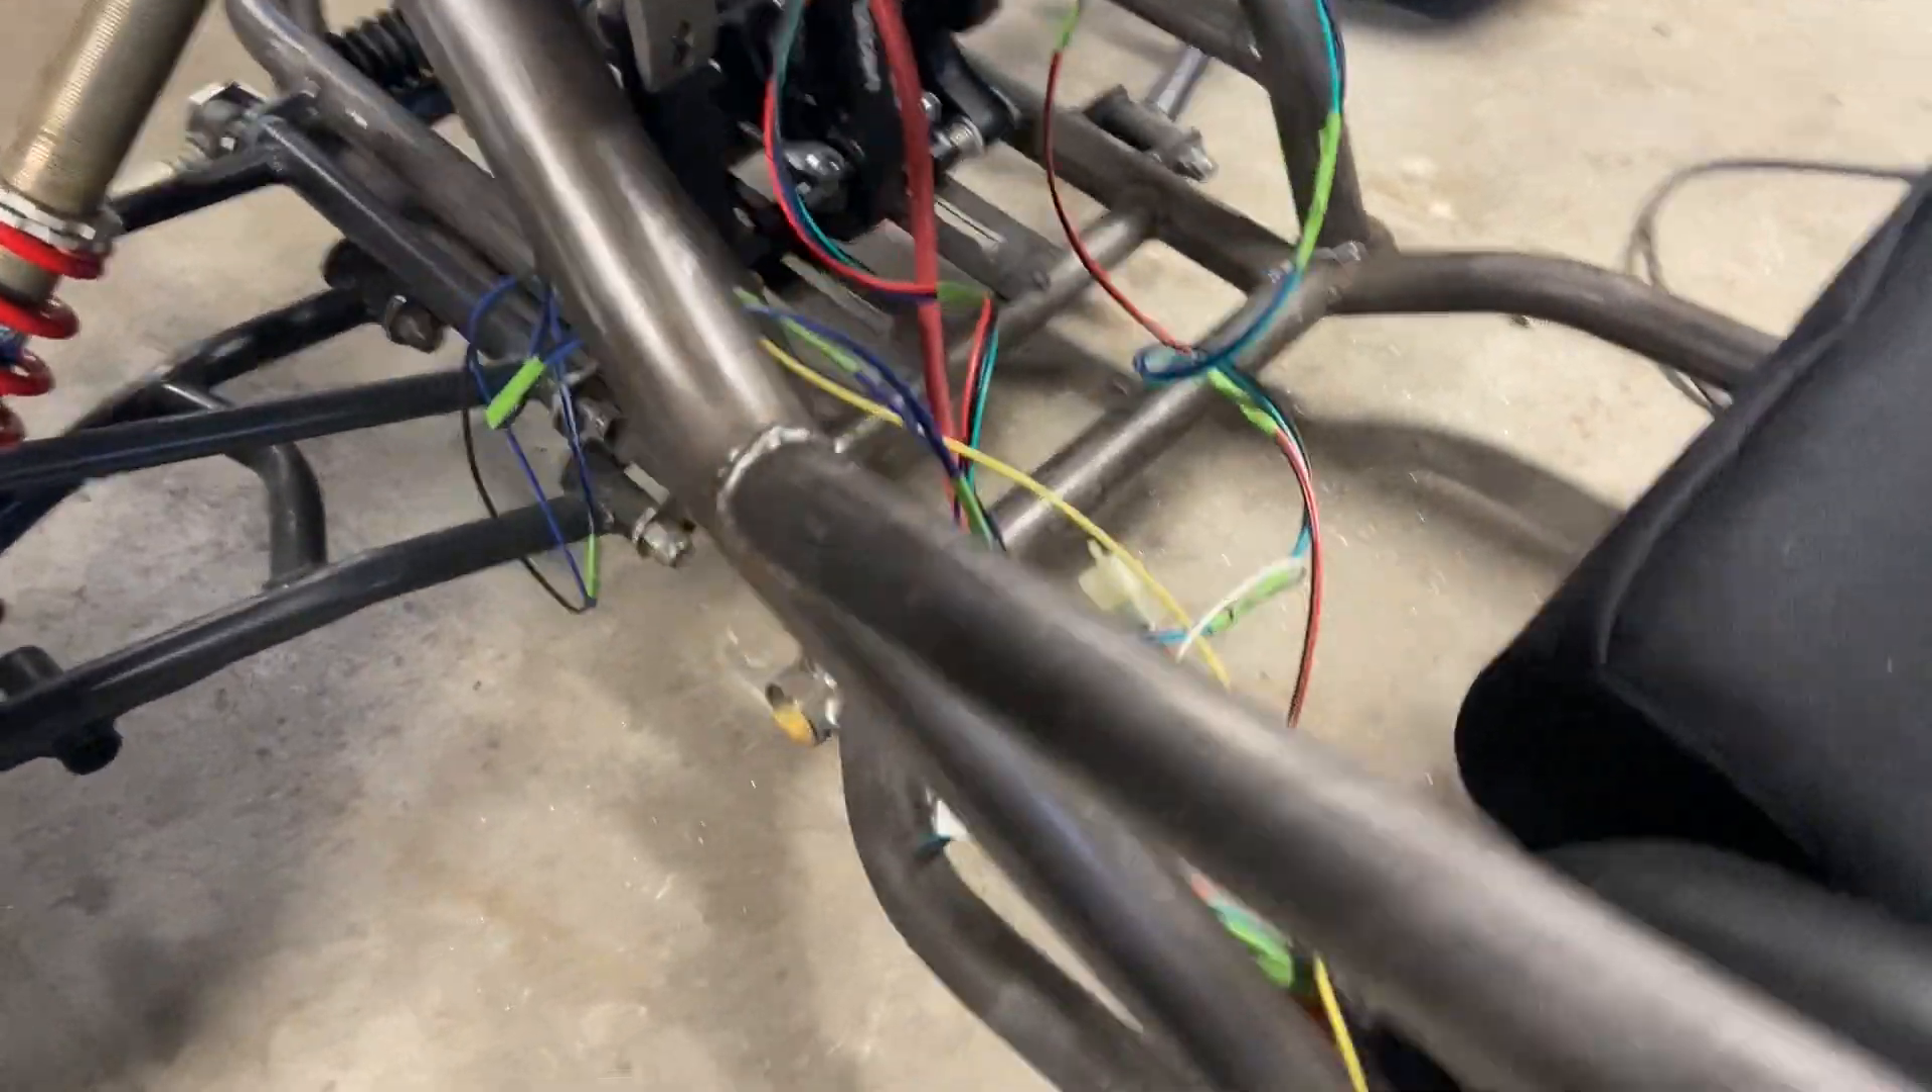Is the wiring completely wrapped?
No.